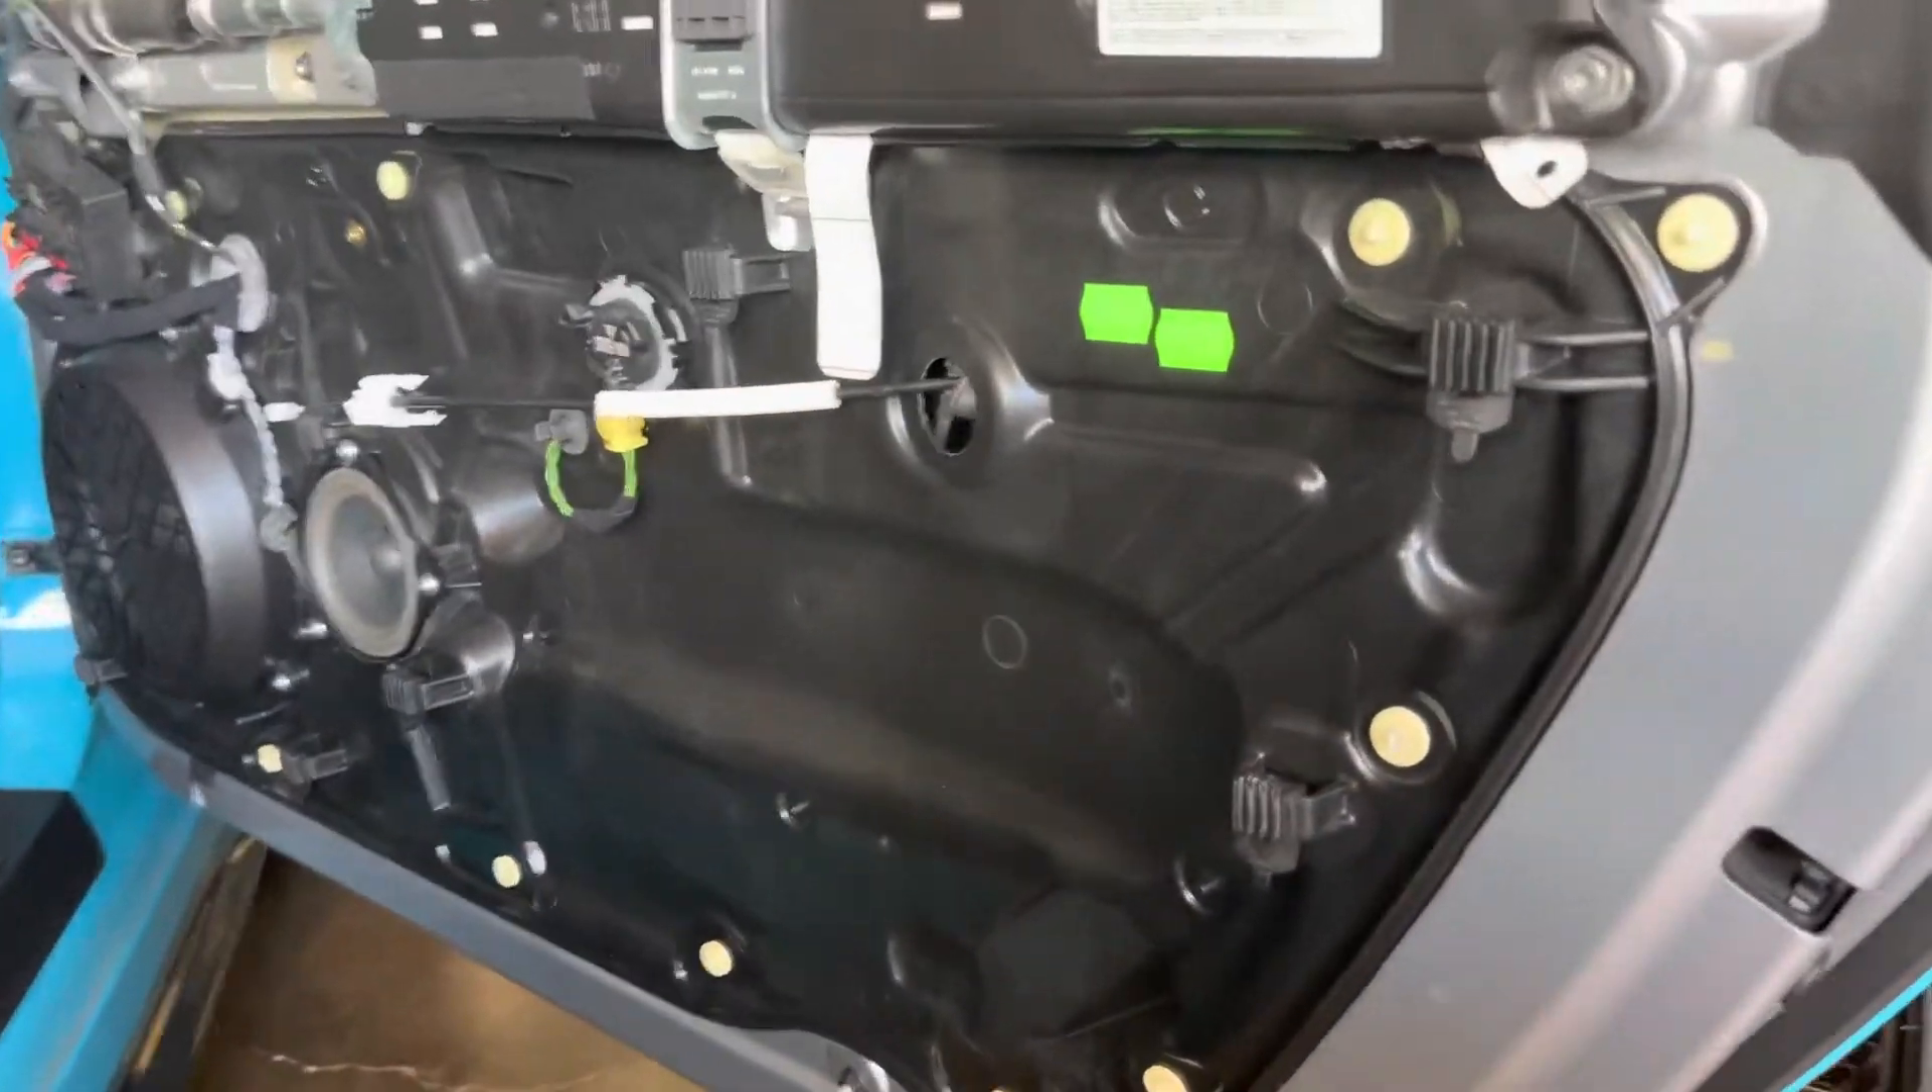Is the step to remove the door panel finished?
Yes.